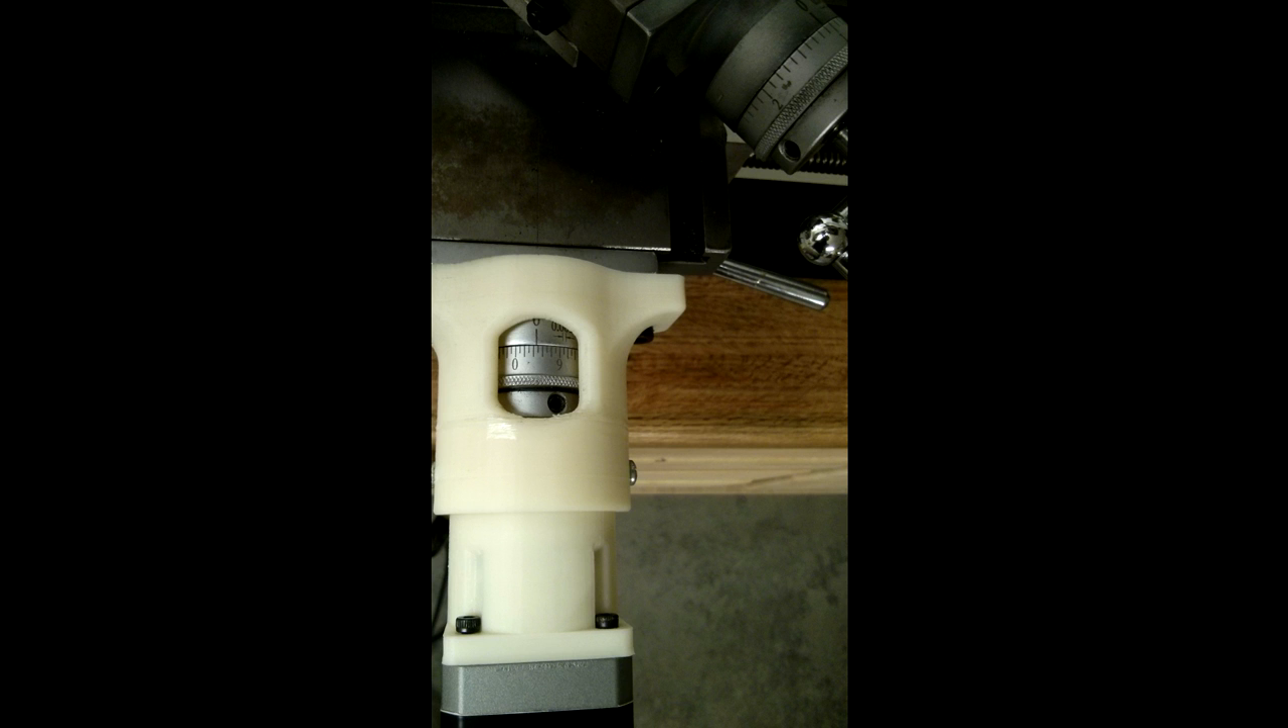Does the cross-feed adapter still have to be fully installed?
No.